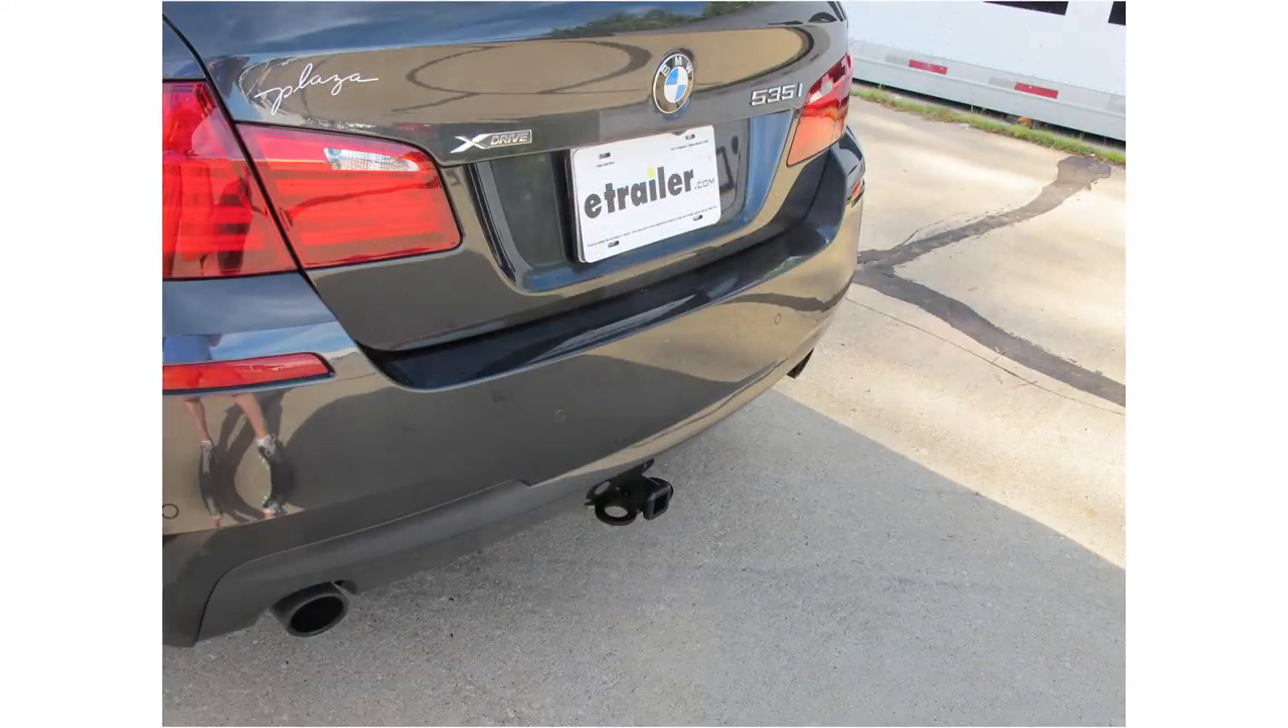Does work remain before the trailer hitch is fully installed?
No.